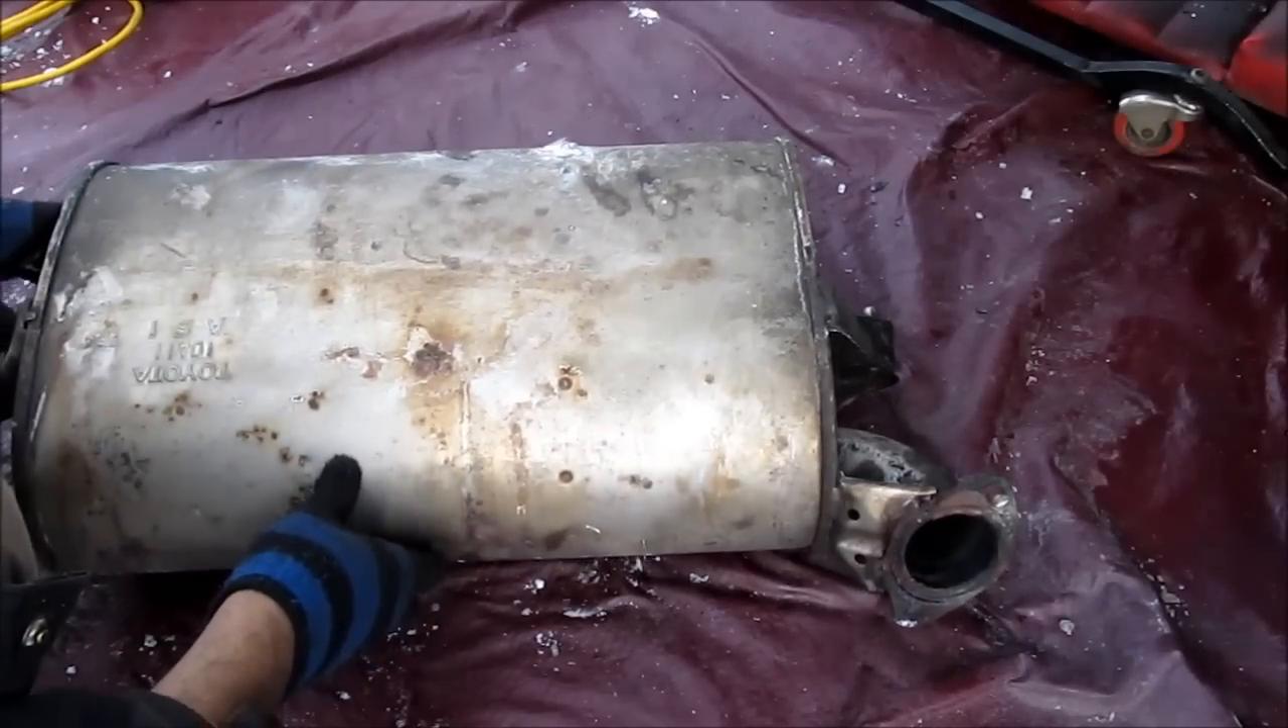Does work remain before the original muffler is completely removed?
No.